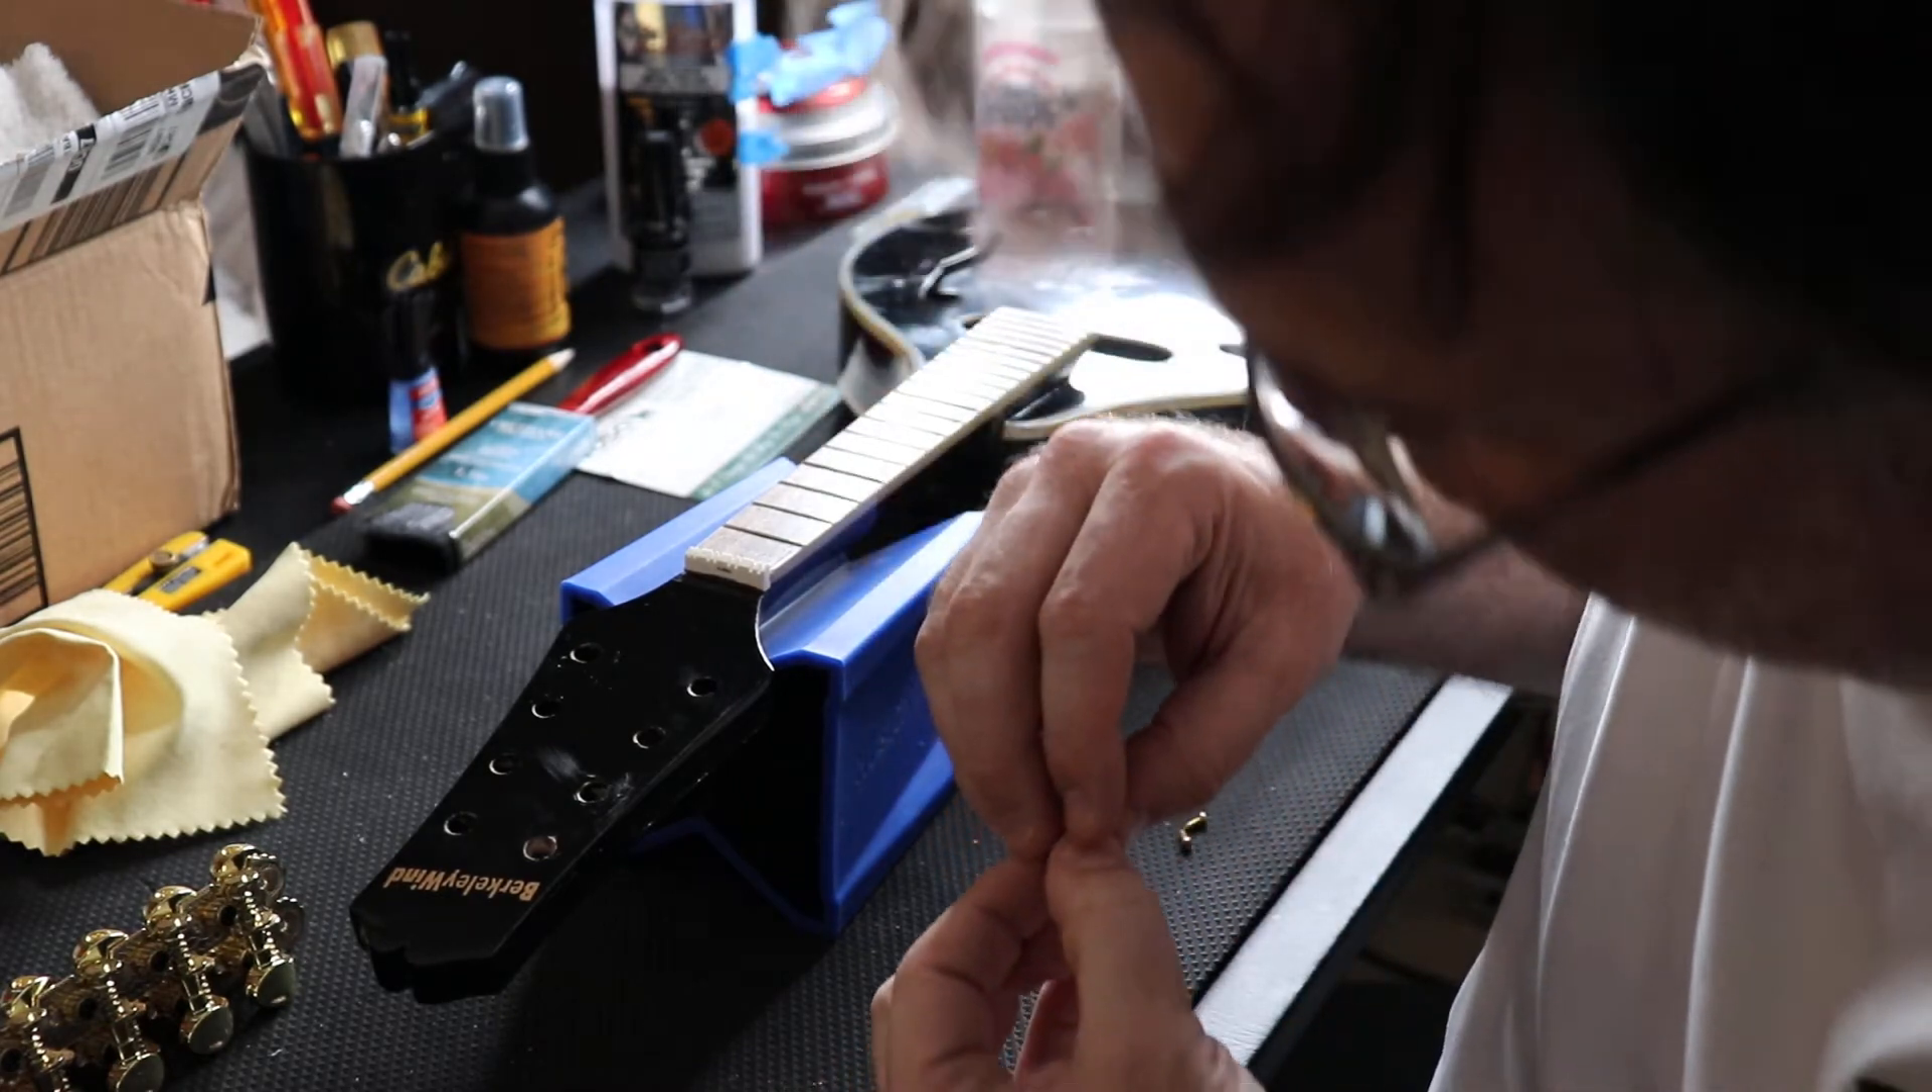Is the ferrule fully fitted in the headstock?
No.